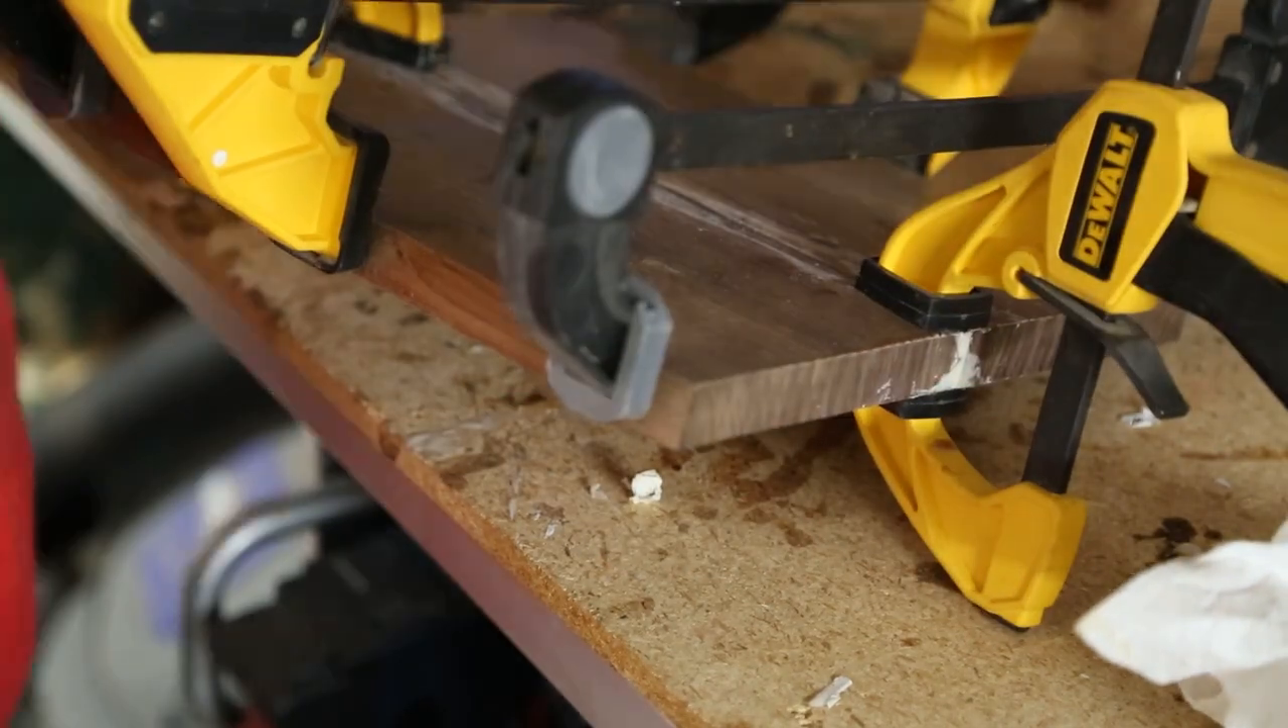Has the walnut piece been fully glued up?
Yes.